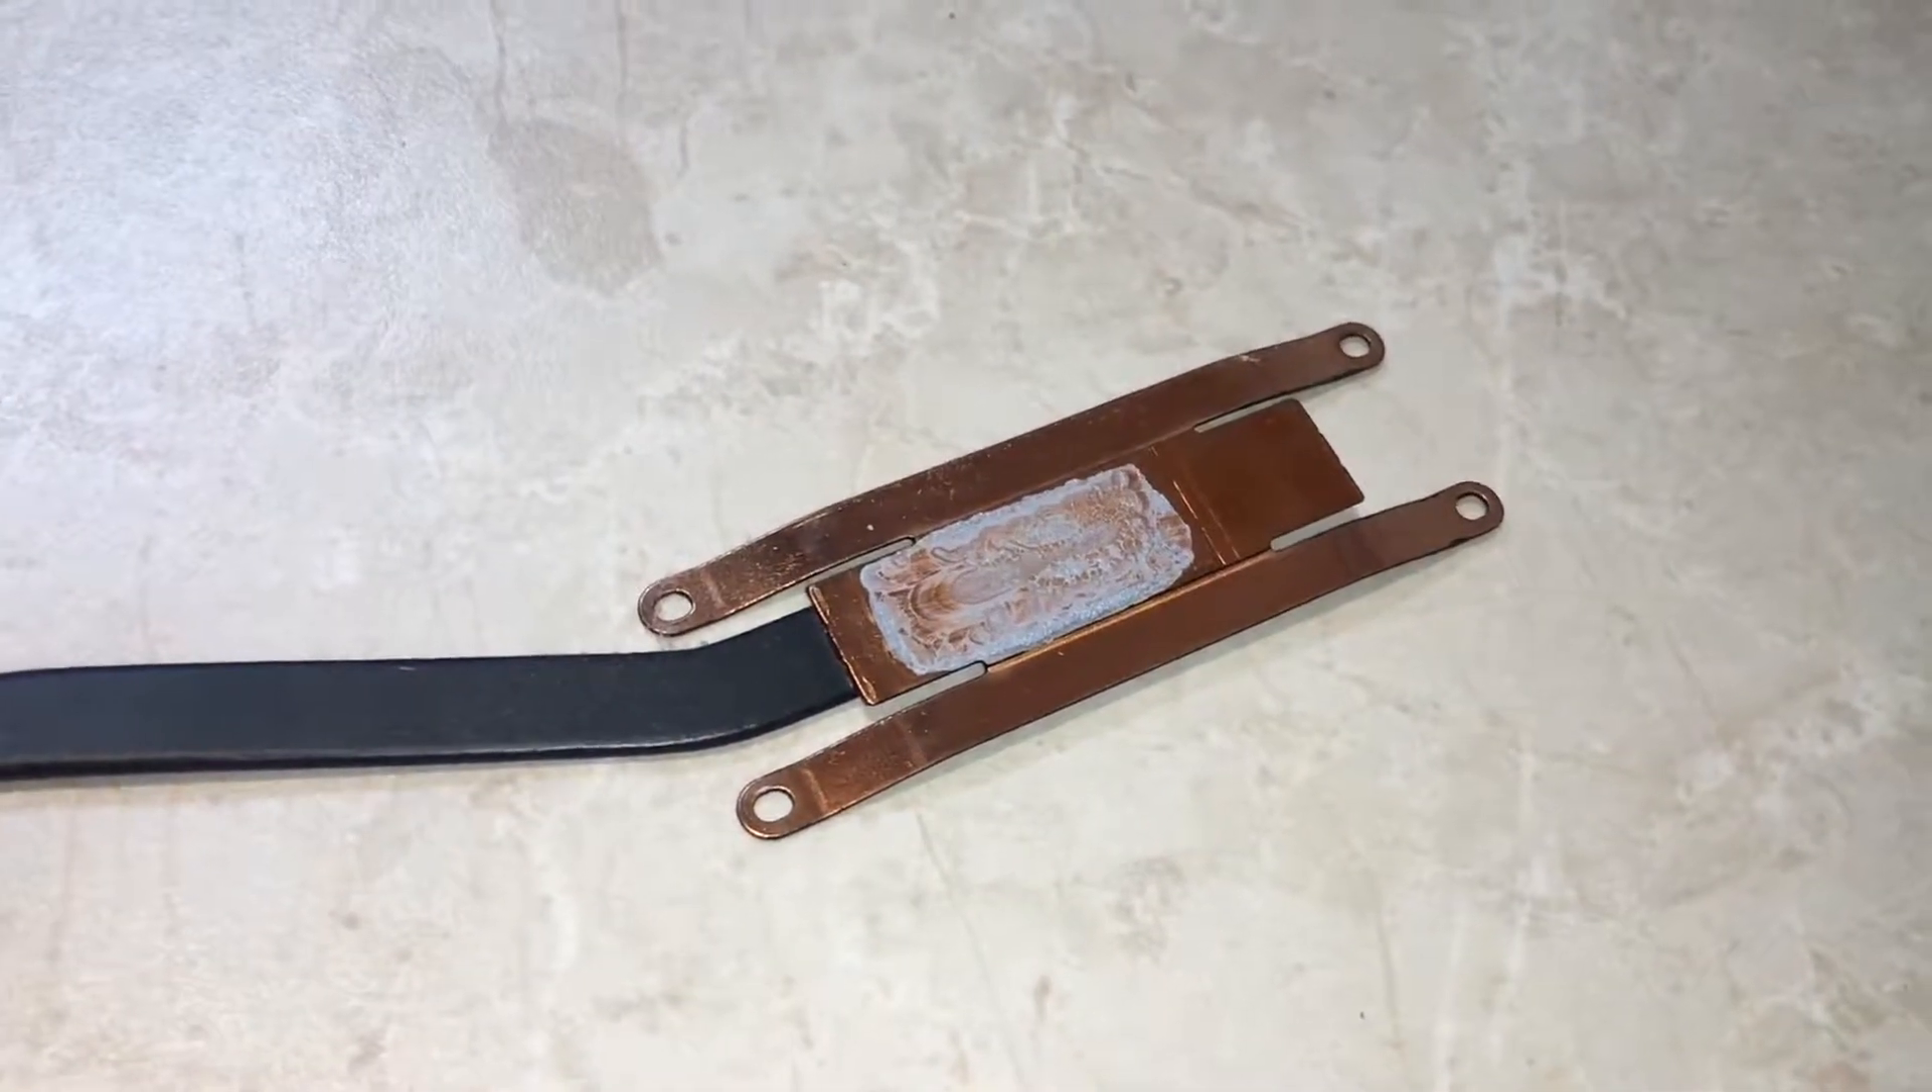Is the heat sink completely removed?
Yes.